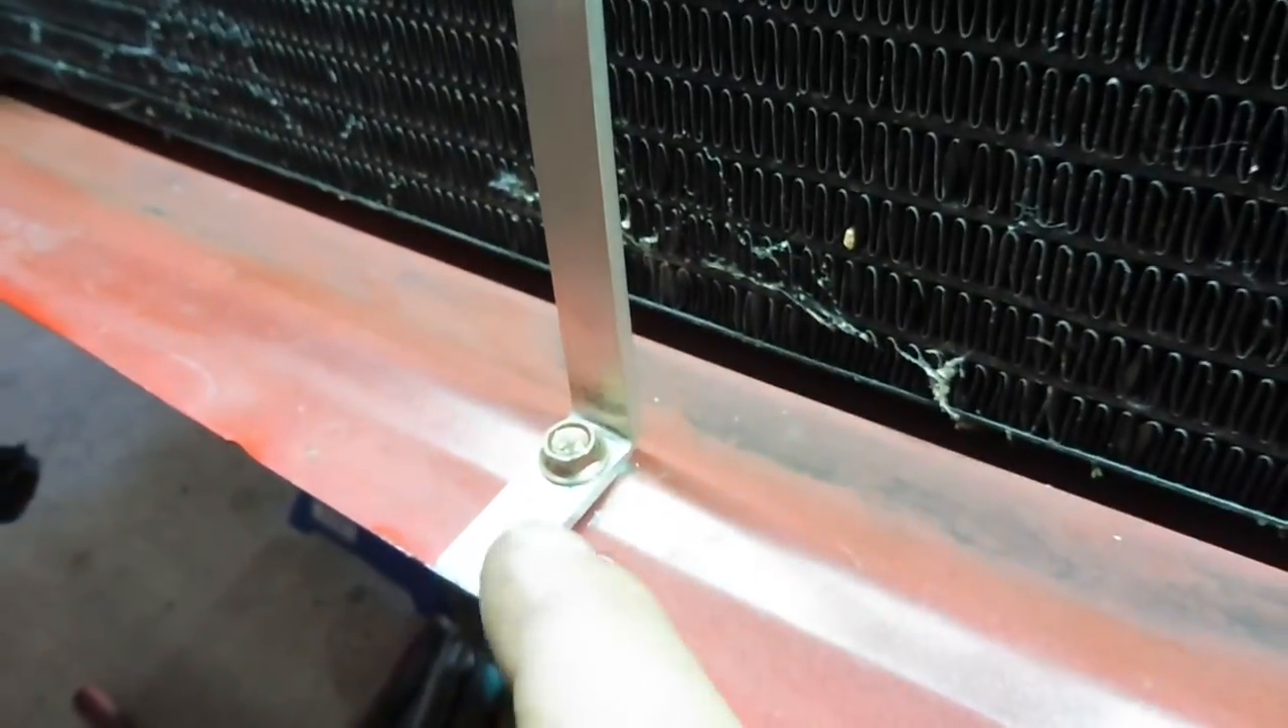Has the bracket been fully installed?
Yes.